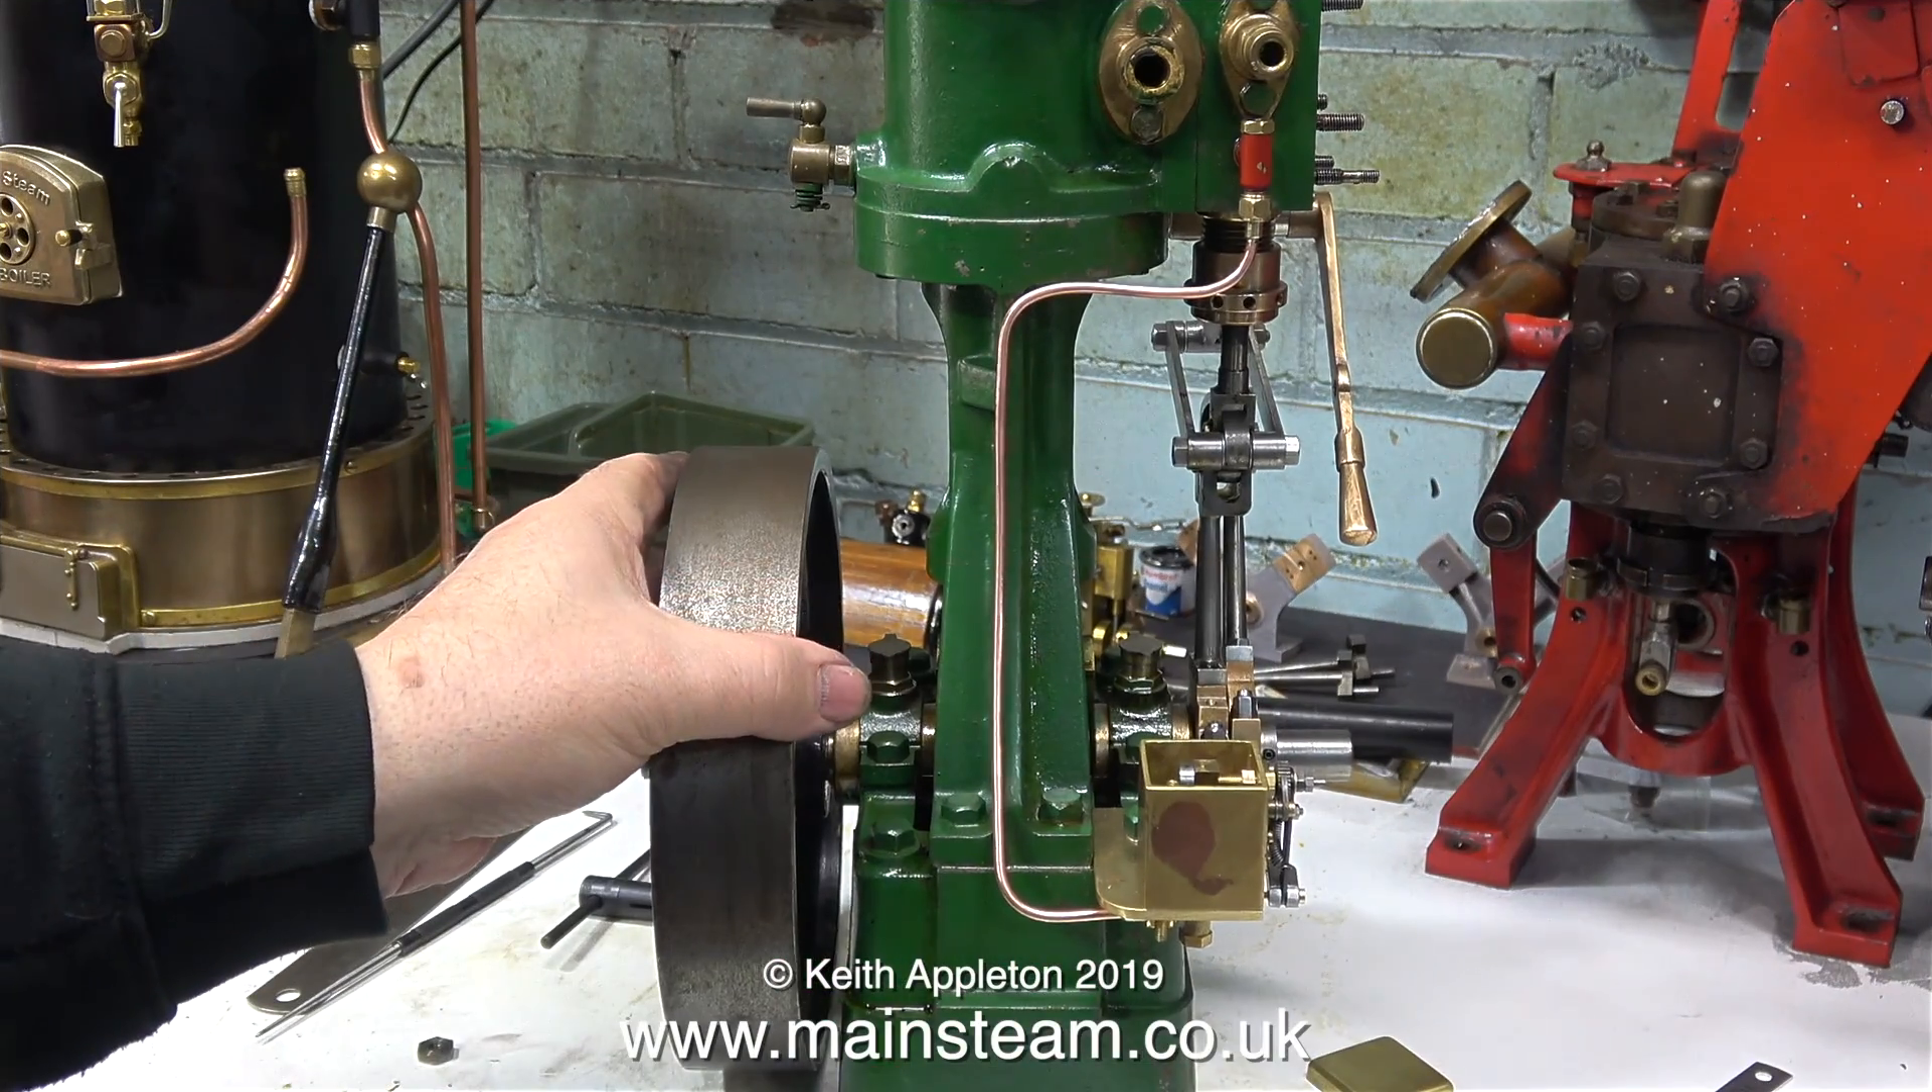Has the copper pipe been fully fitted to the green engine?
Yes.